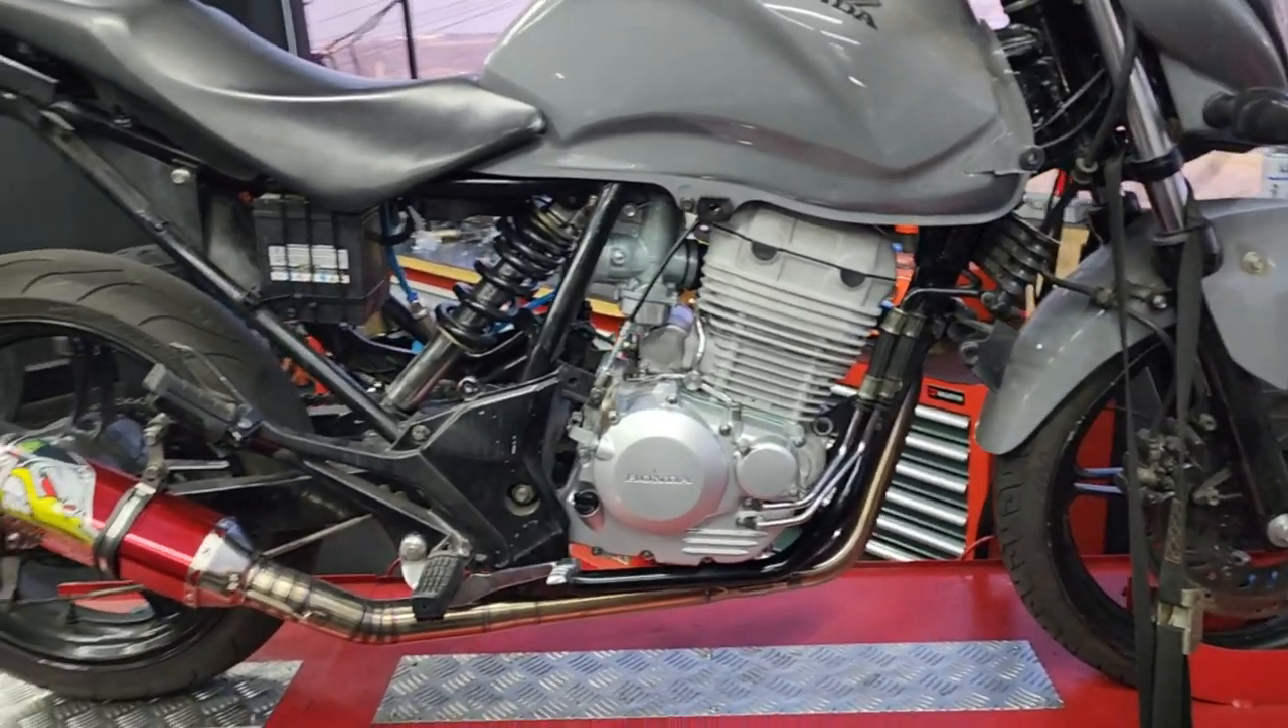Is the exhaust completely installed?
Yes.